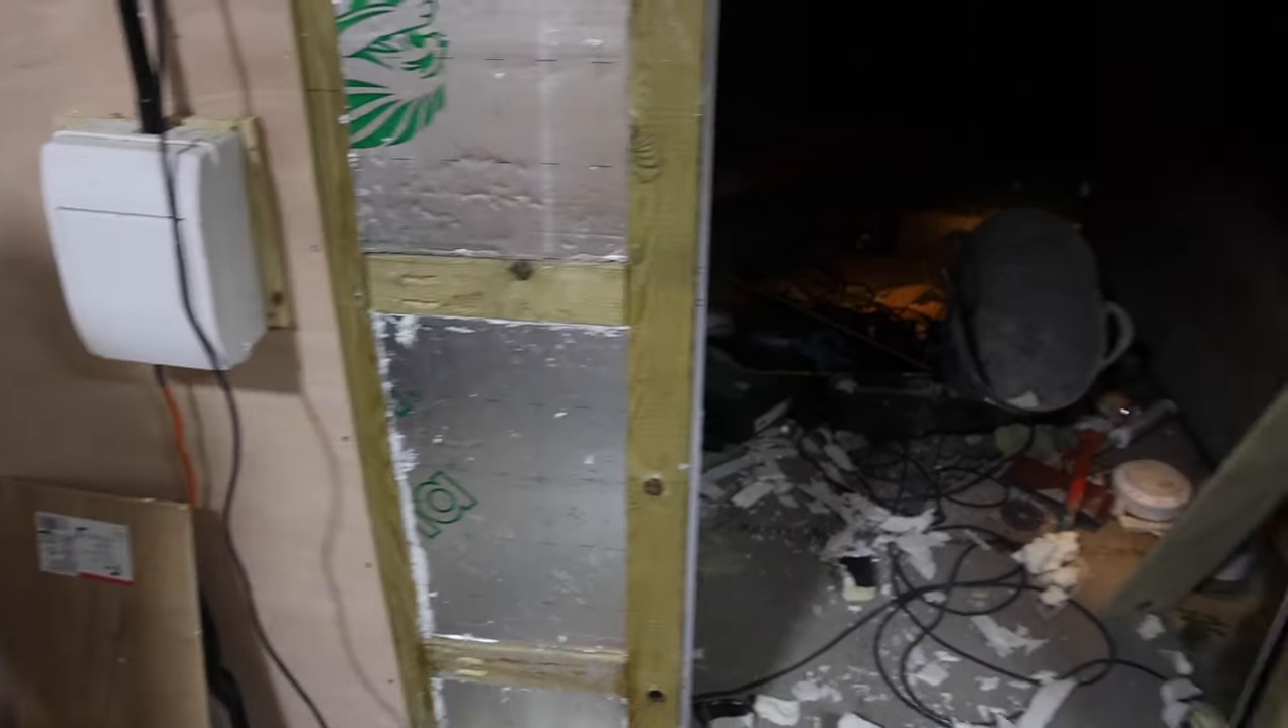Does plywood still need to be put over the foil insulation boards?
Yes.